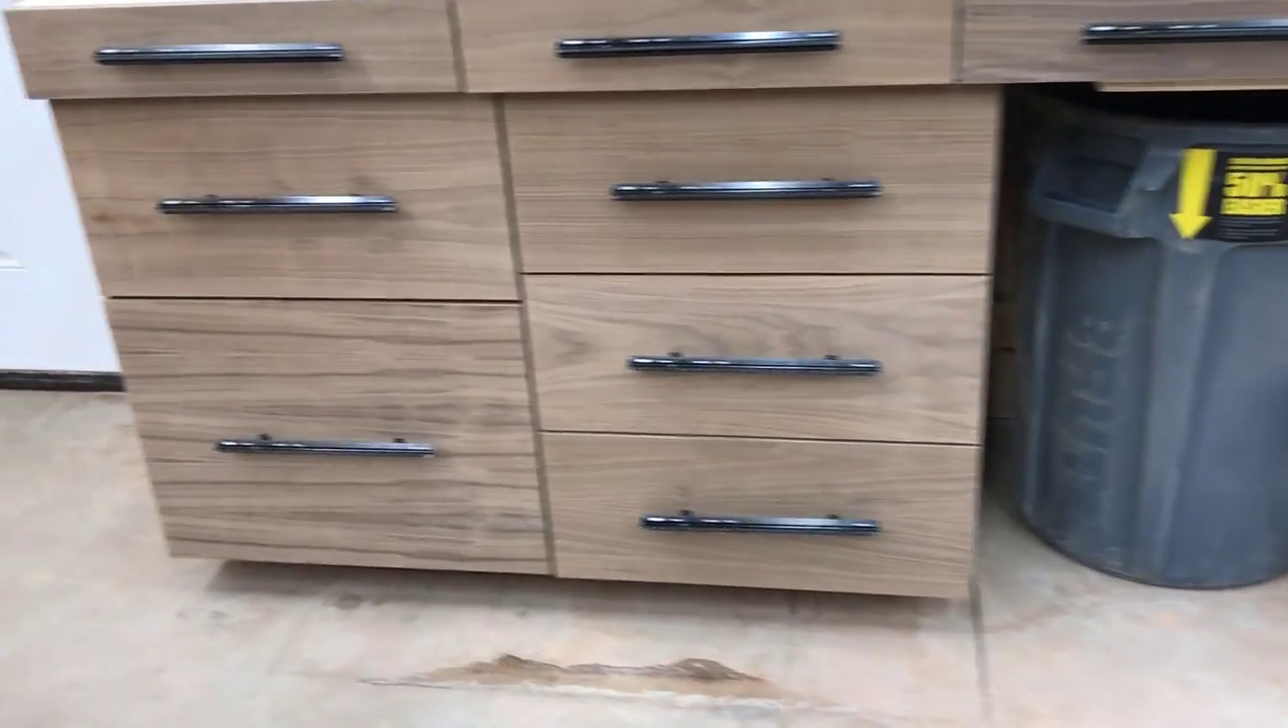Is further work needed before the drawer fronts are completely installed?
No.